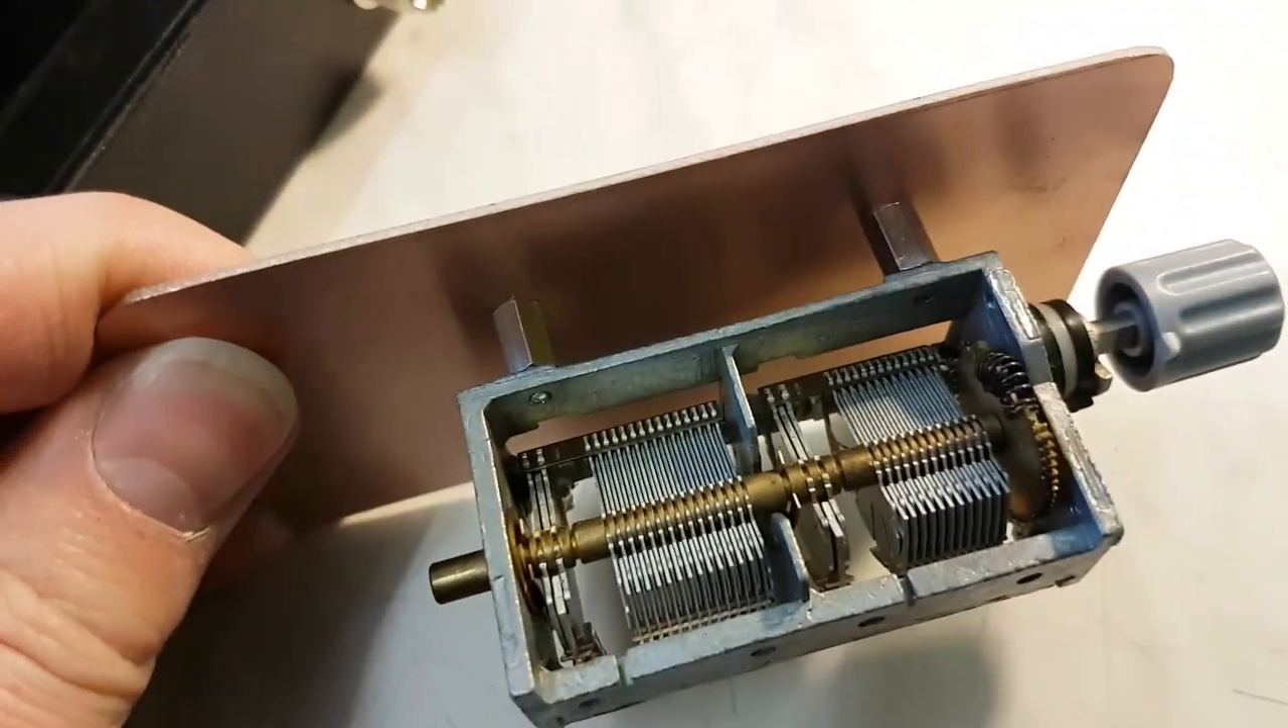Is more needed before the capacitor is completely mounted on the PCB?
No.